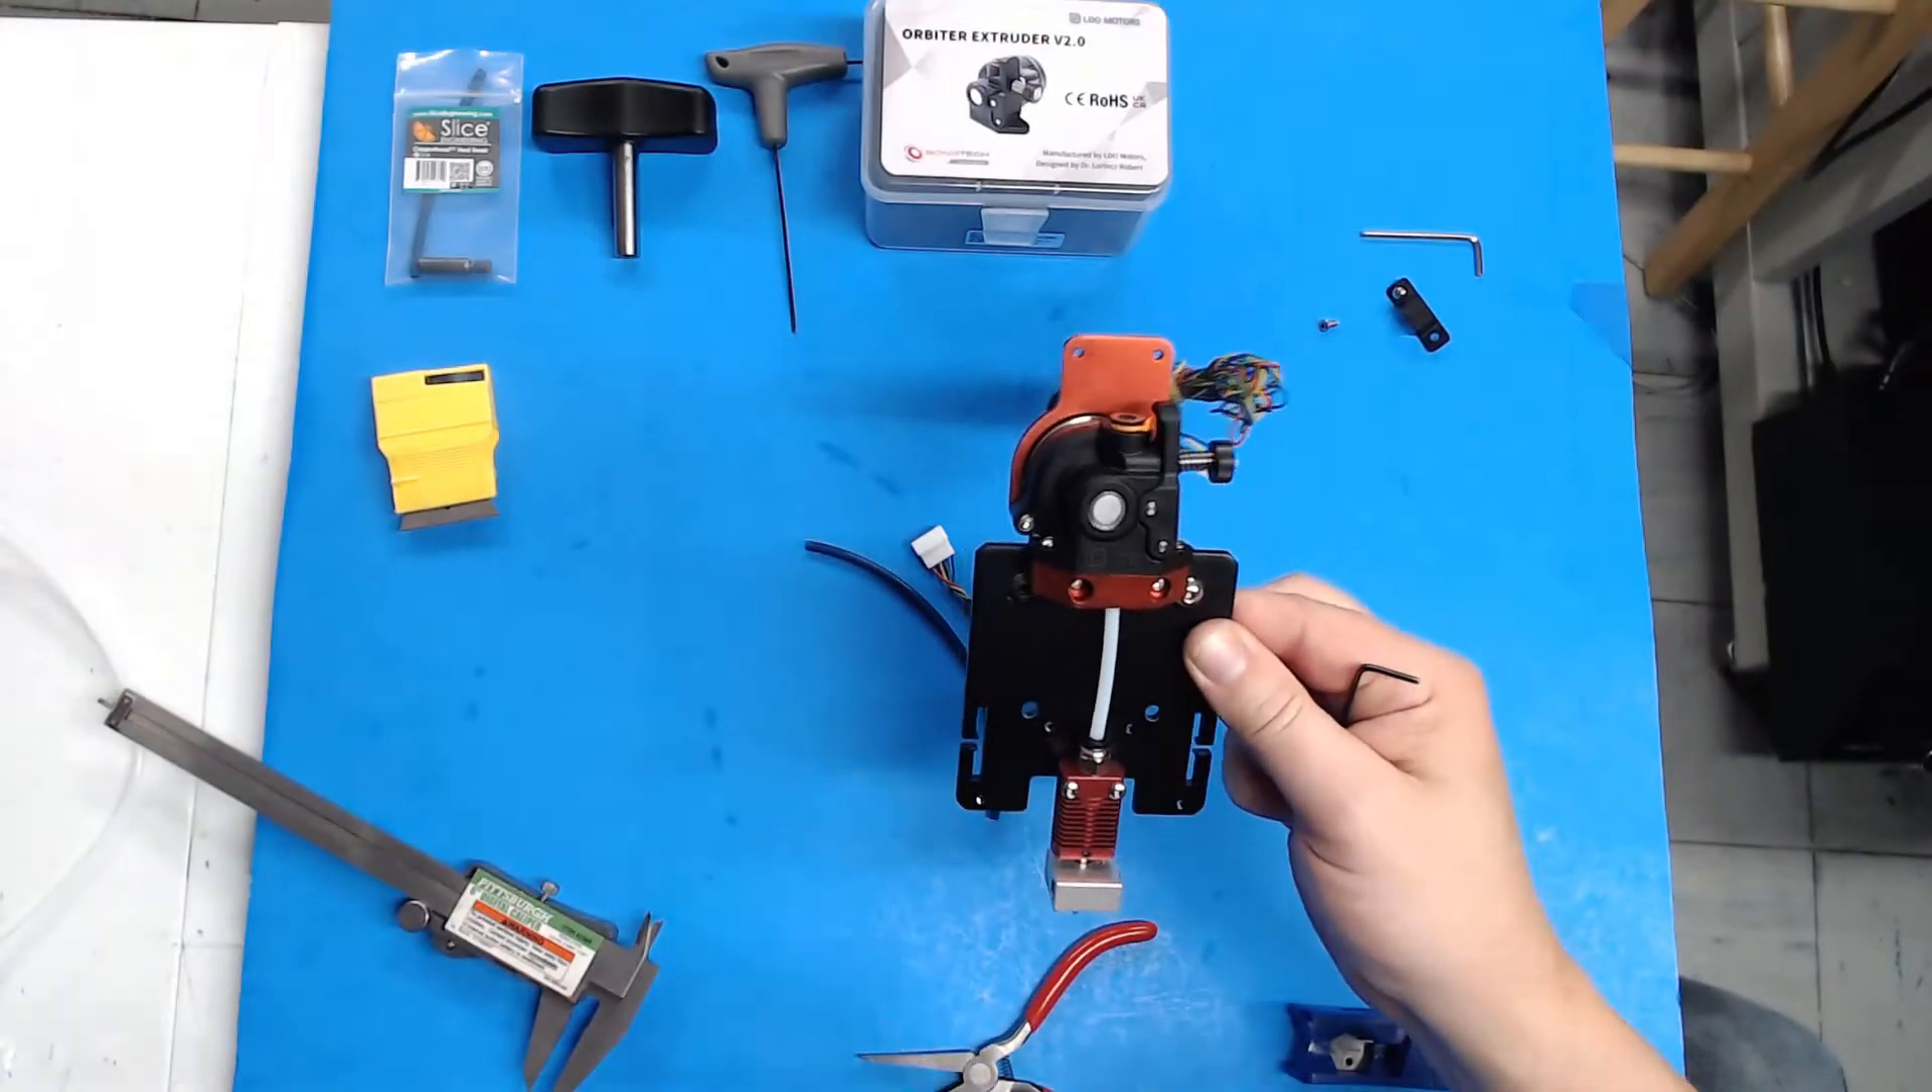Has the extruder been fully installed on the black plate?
Yes.